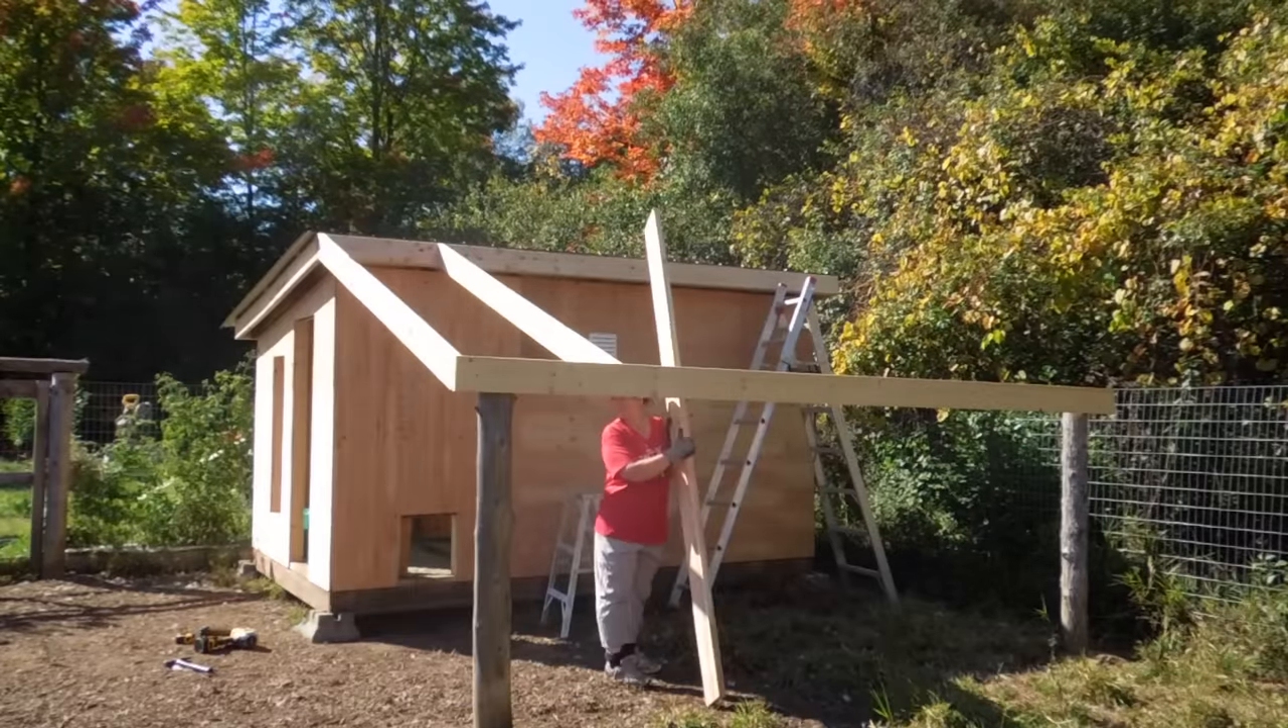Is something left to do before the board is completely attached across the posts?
No.